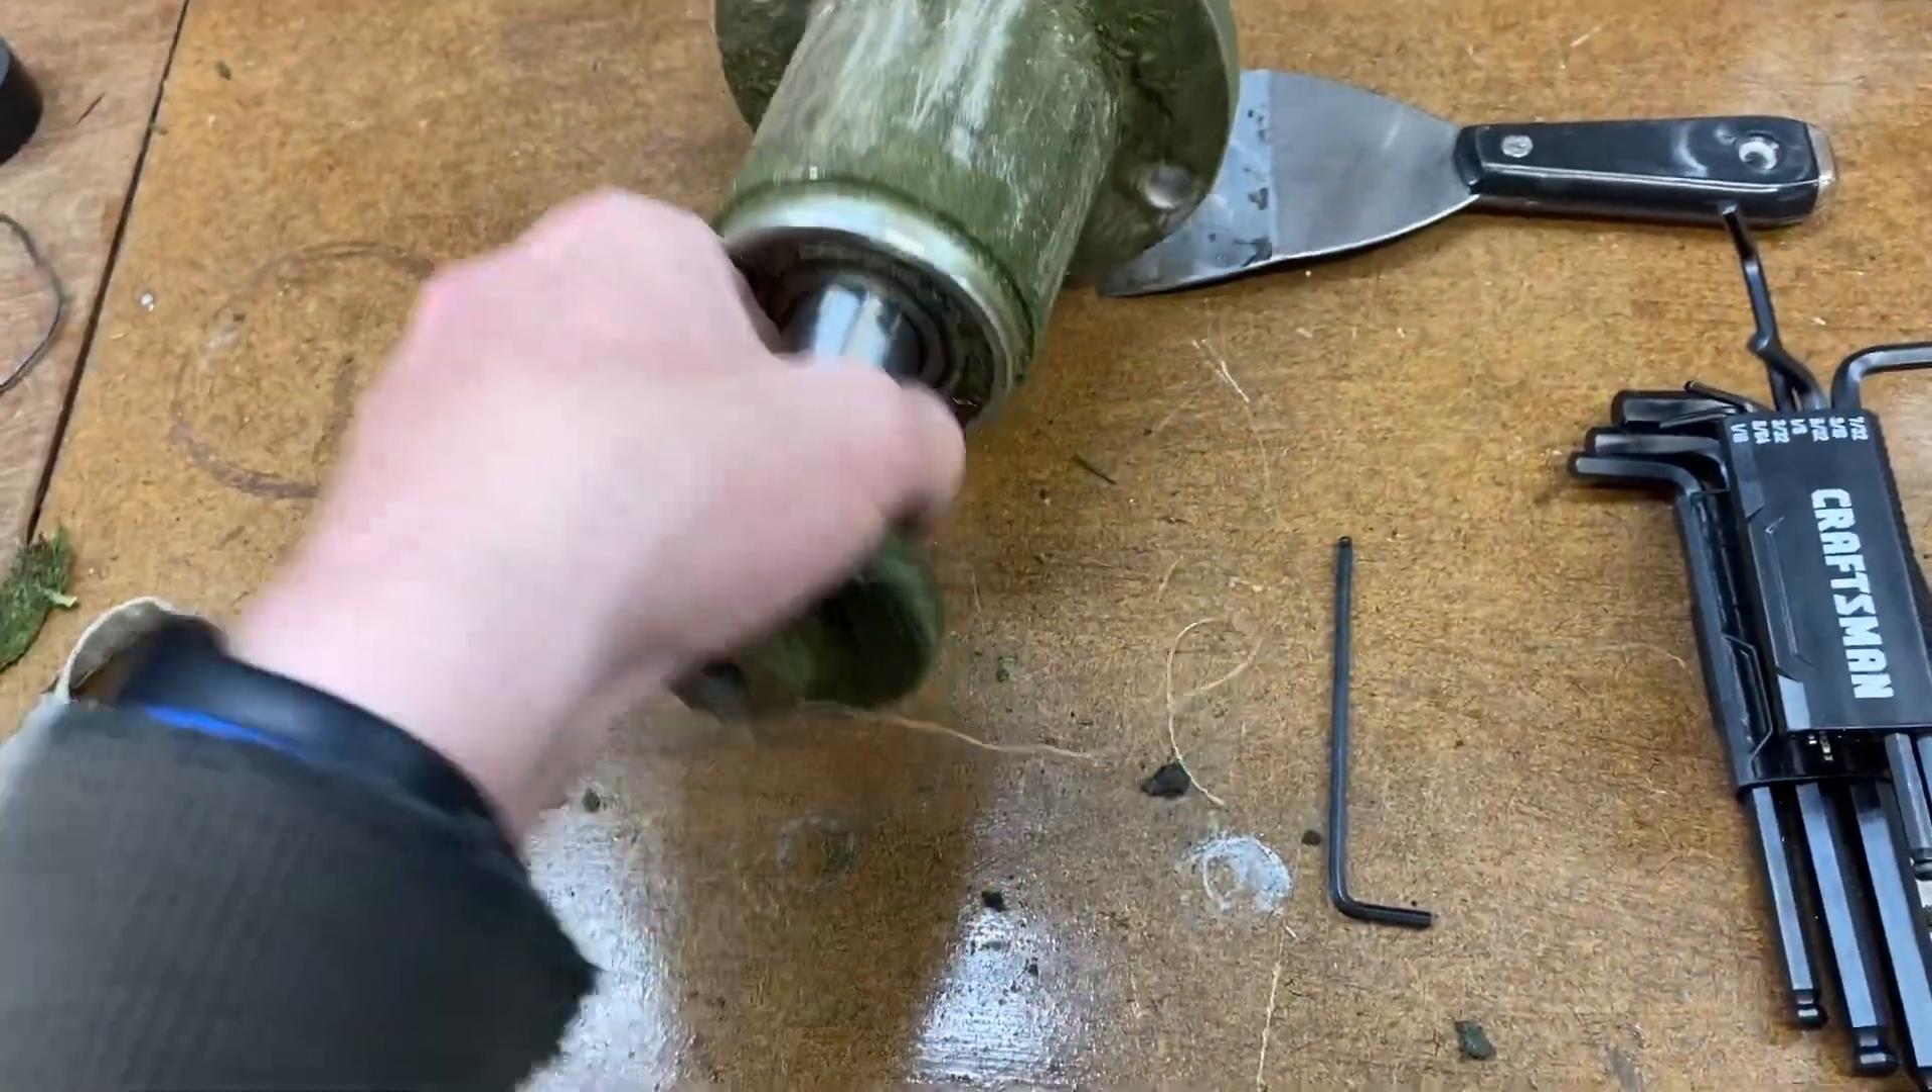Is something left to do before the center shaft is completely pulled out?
Yes.